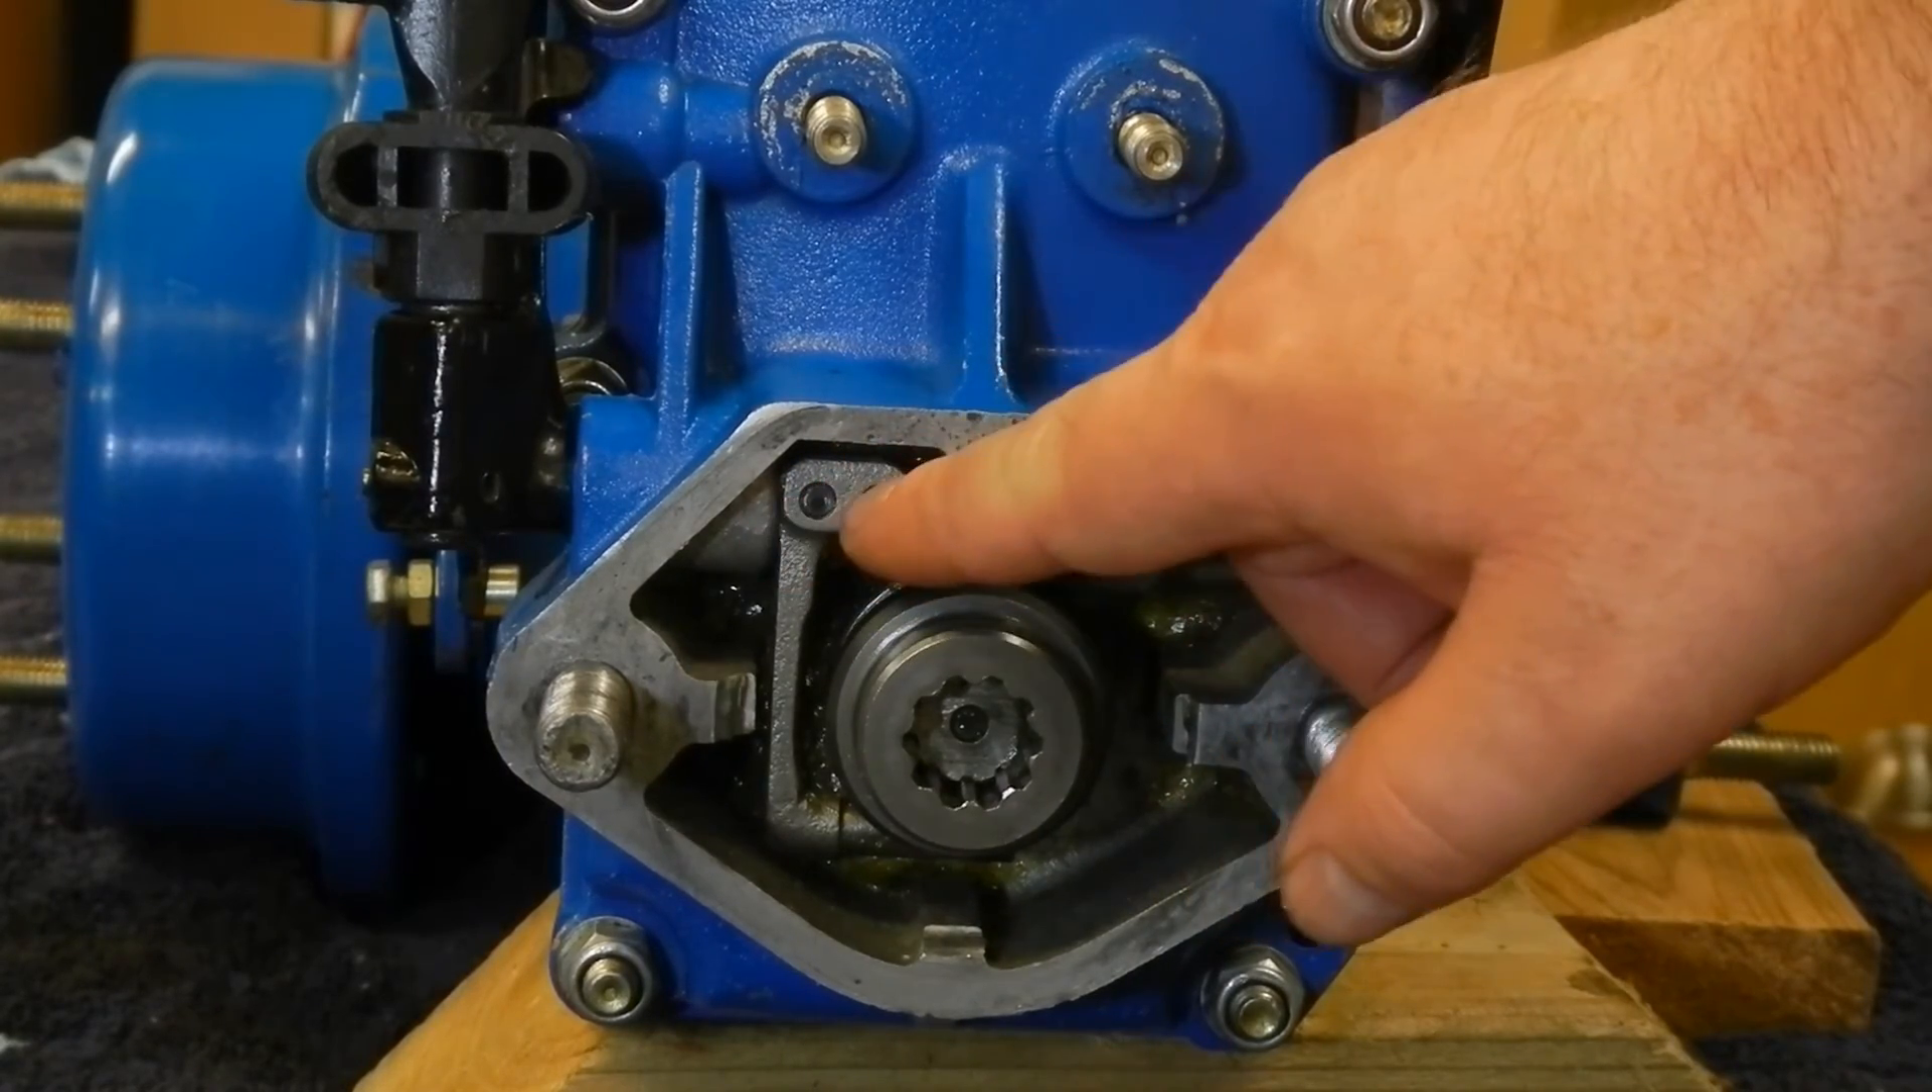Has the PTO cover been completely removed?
Yes.